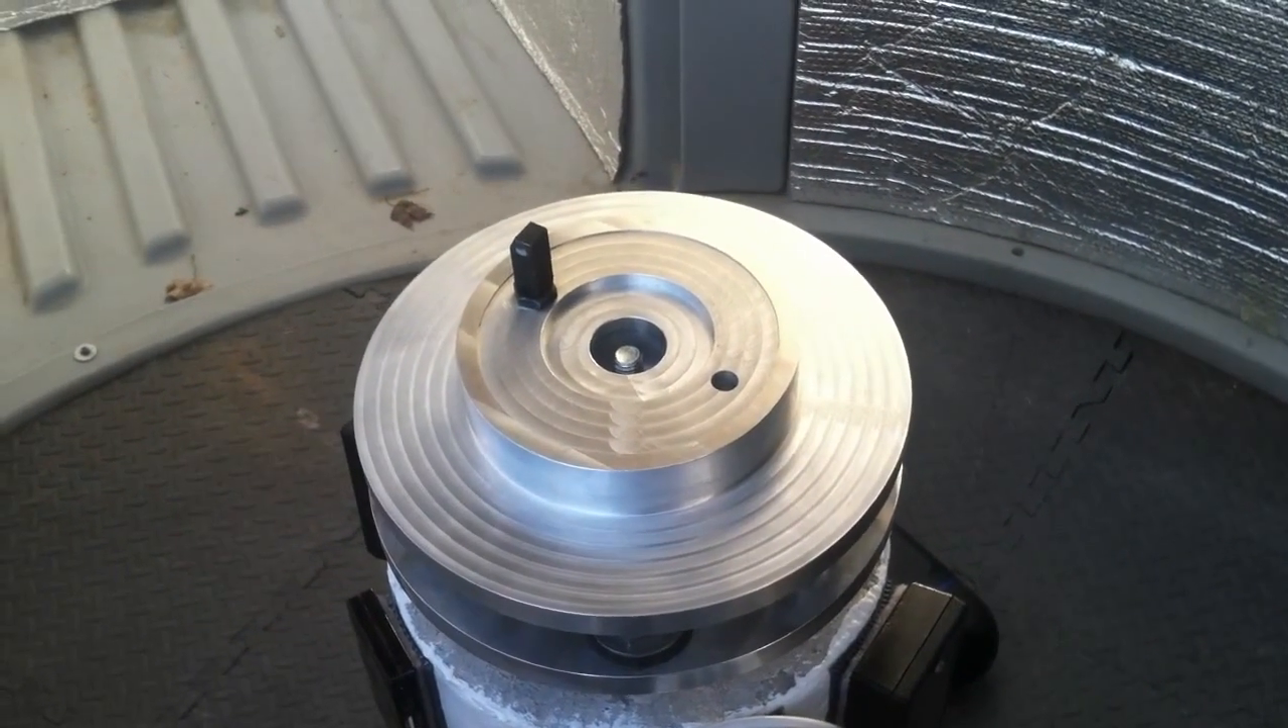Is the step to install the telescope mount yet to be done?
Yes.